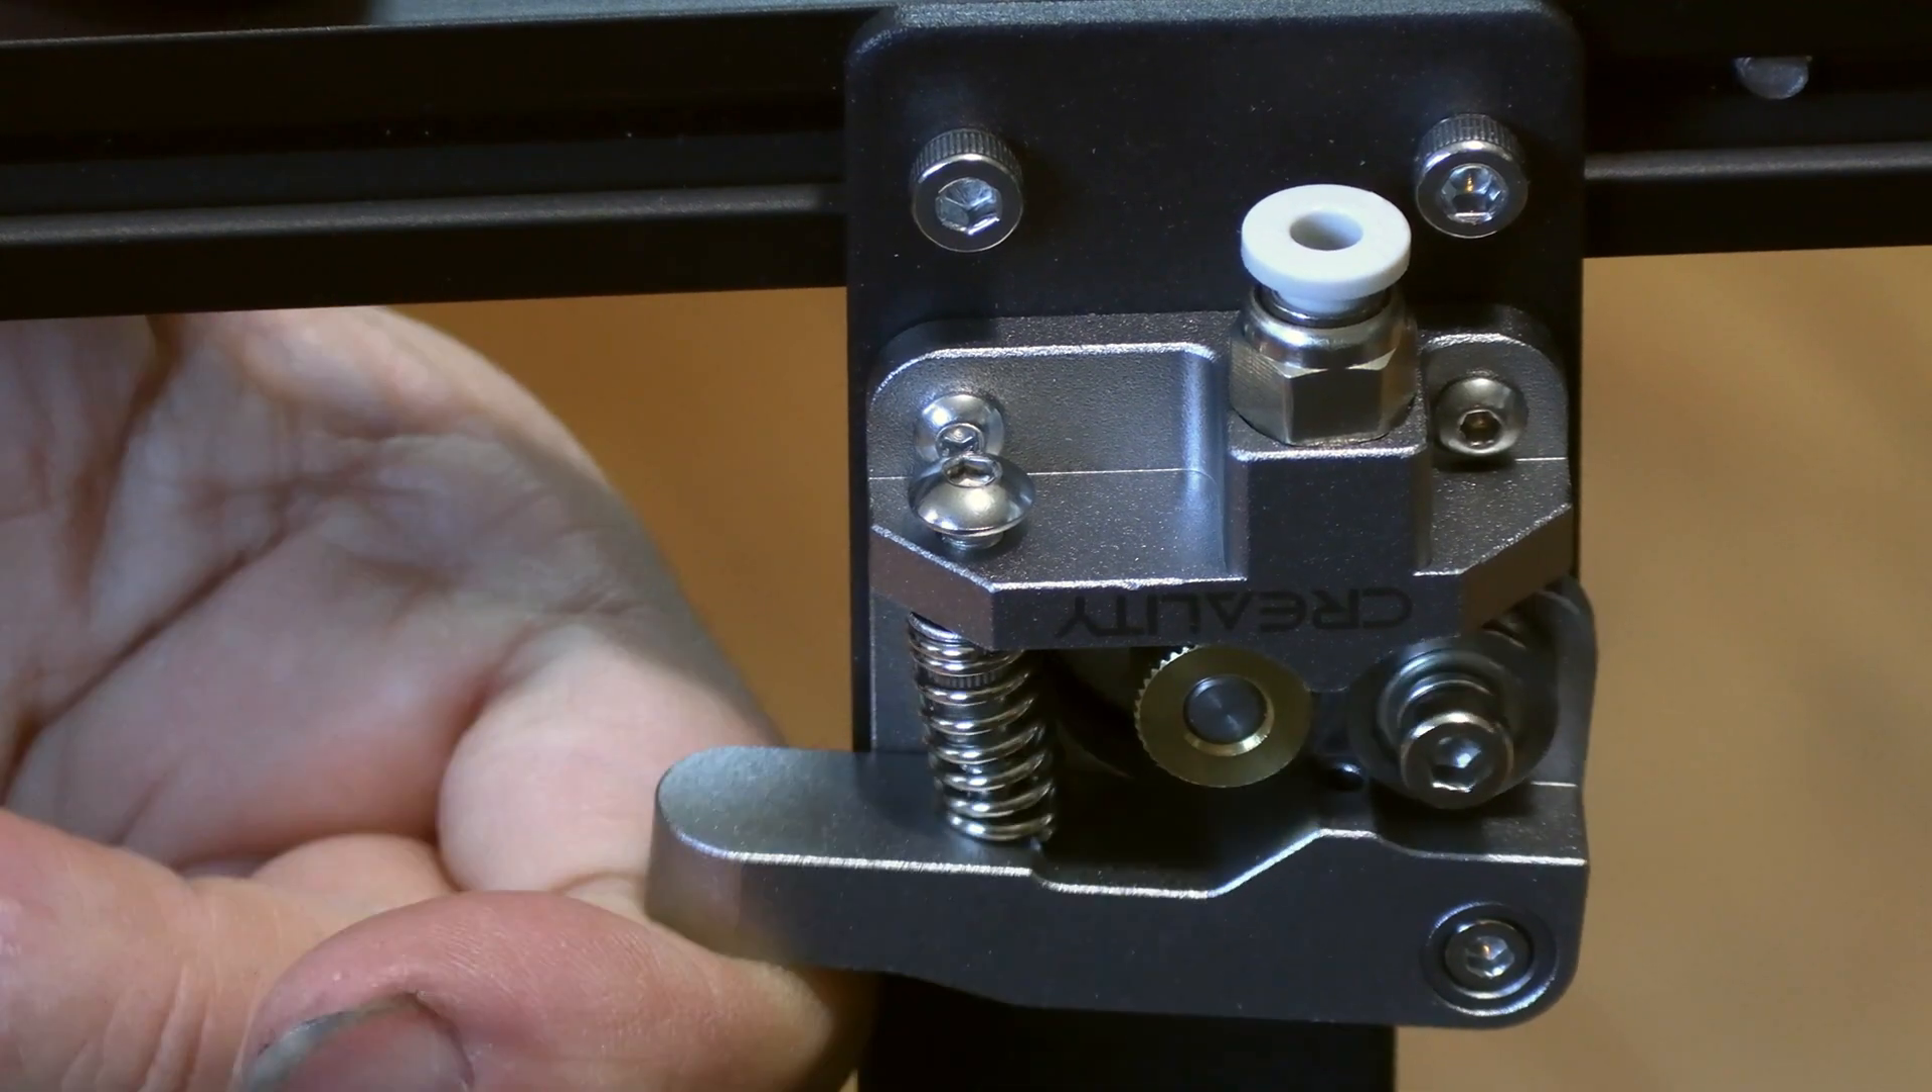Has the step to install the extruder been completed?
Yes.